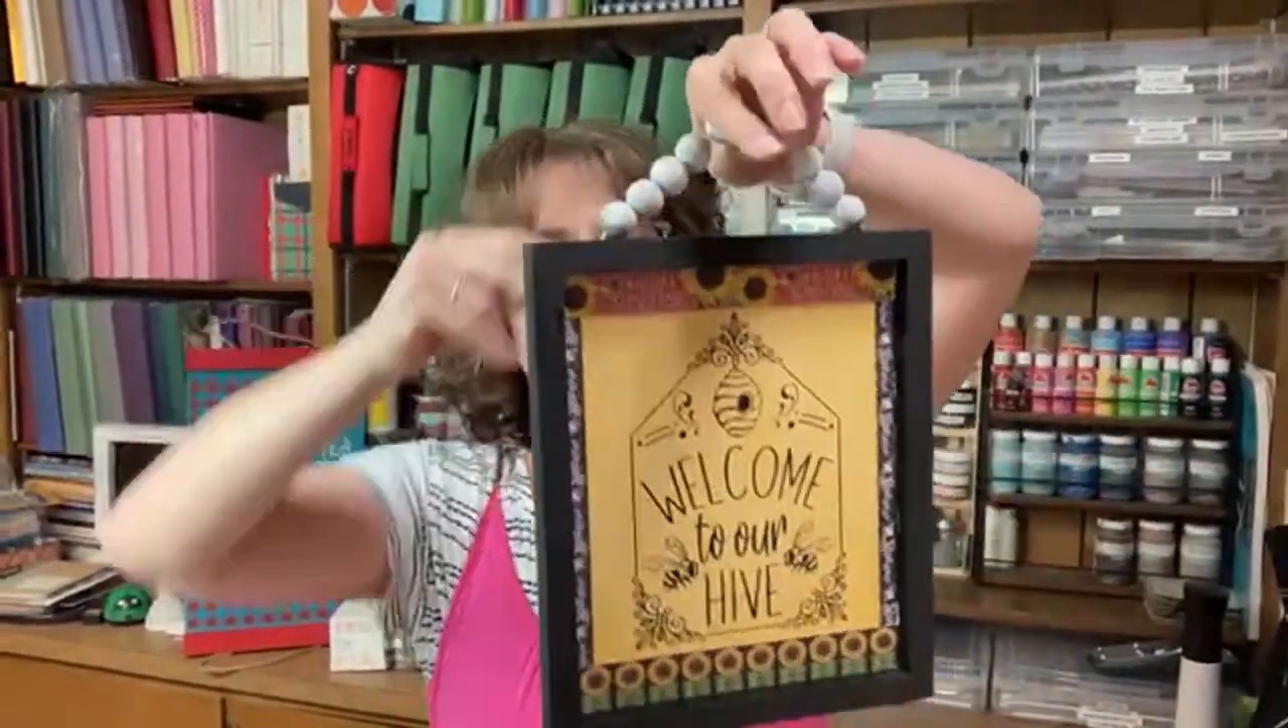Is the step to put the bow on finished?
No.